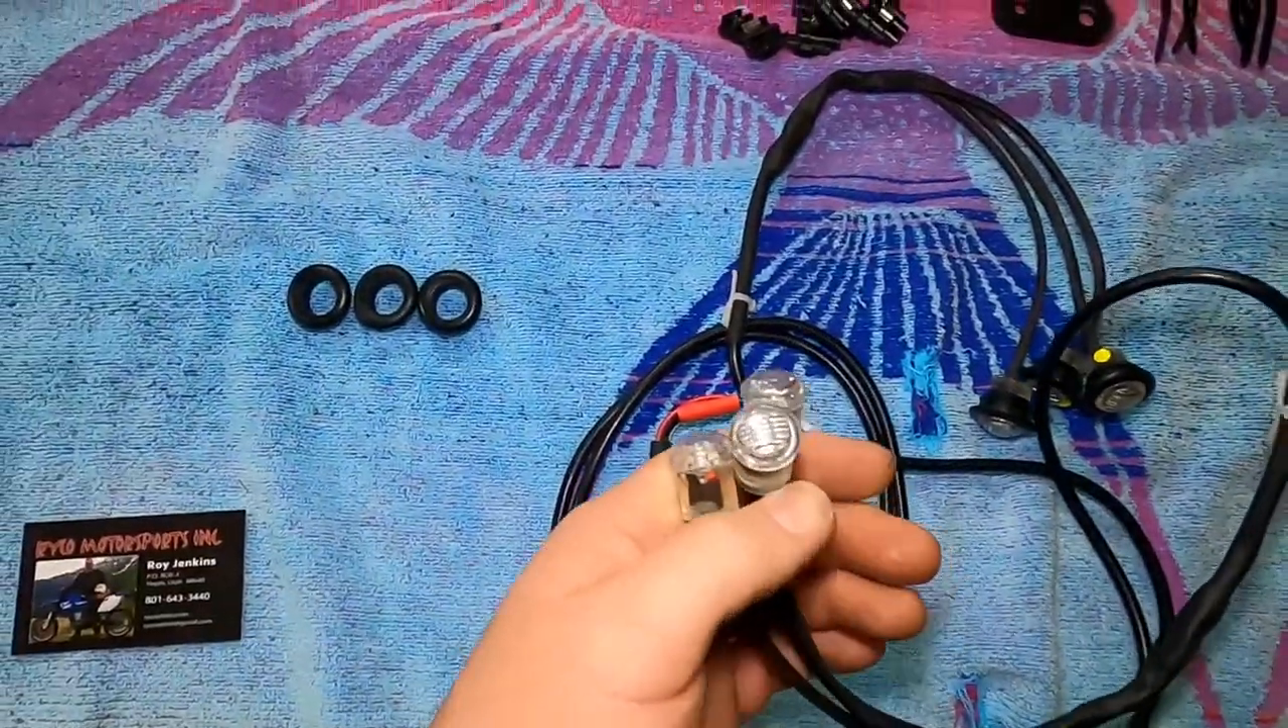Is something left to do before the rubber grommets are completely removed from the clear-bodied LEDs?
No.